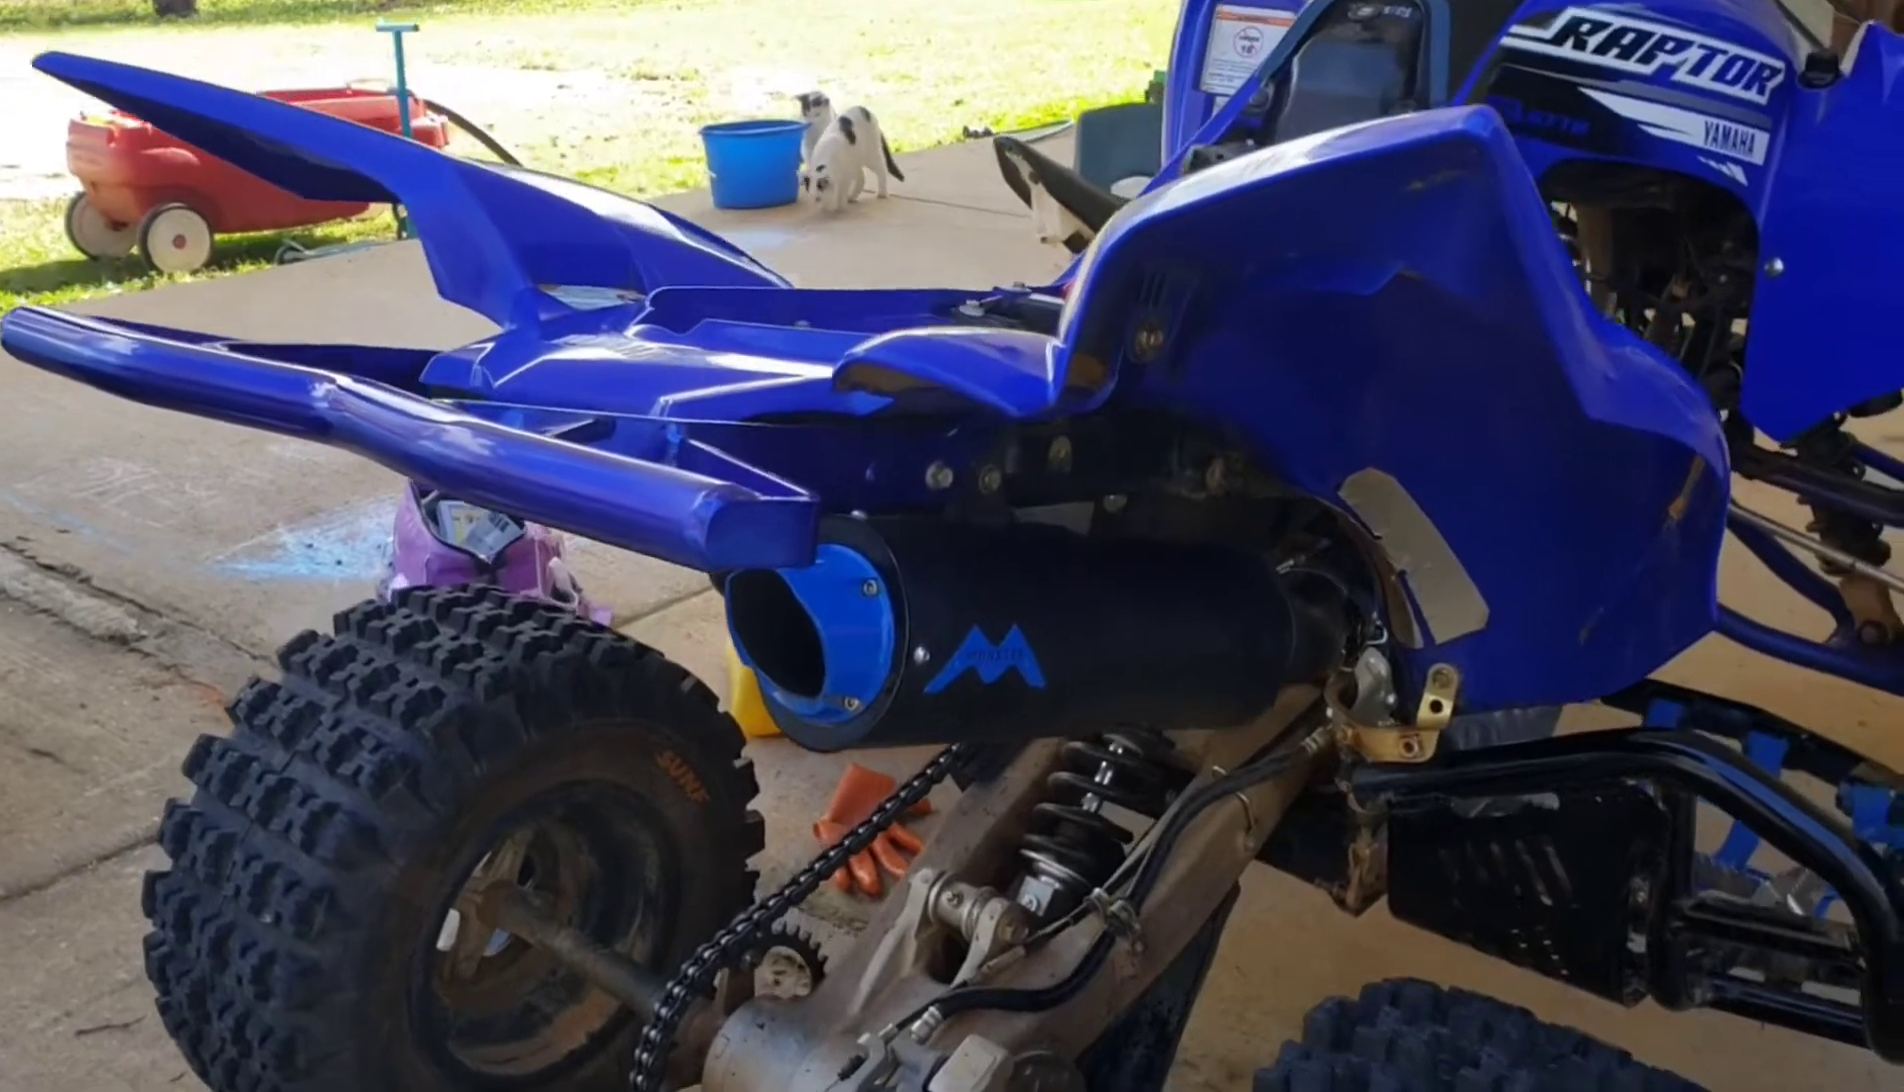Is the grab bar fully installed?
Yes.